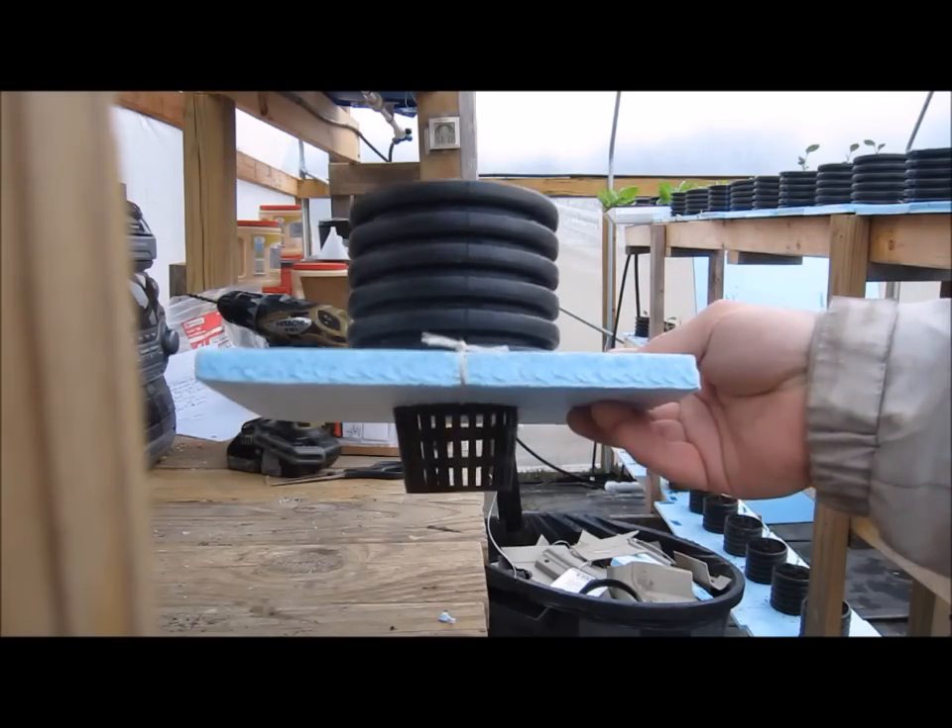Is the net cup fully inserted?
Yes.